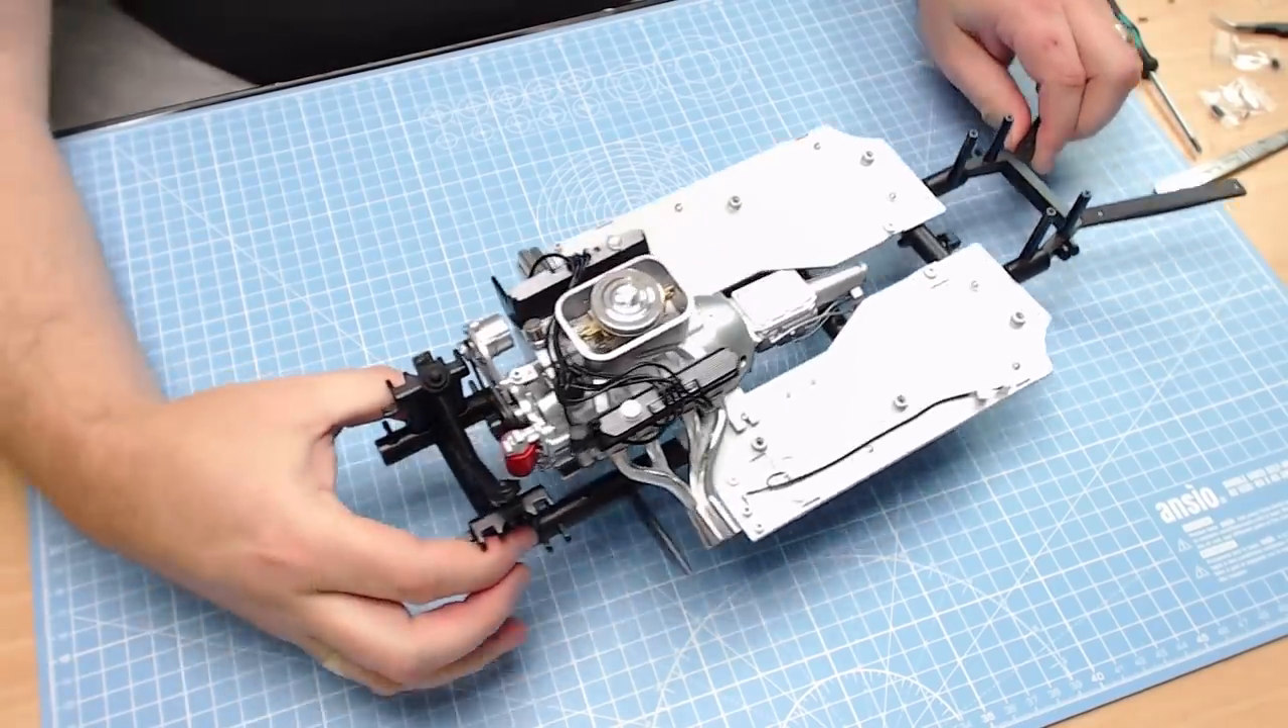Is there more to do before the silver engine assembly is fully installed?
No.